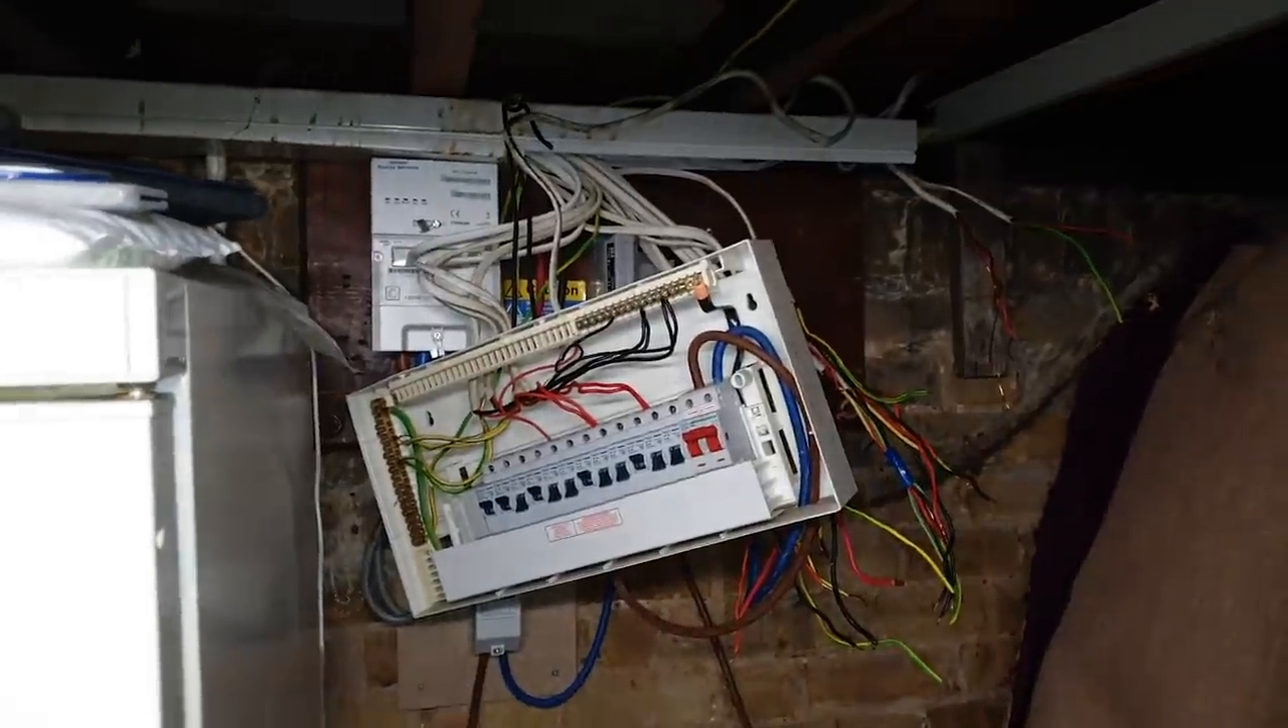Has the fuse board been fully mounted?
No.